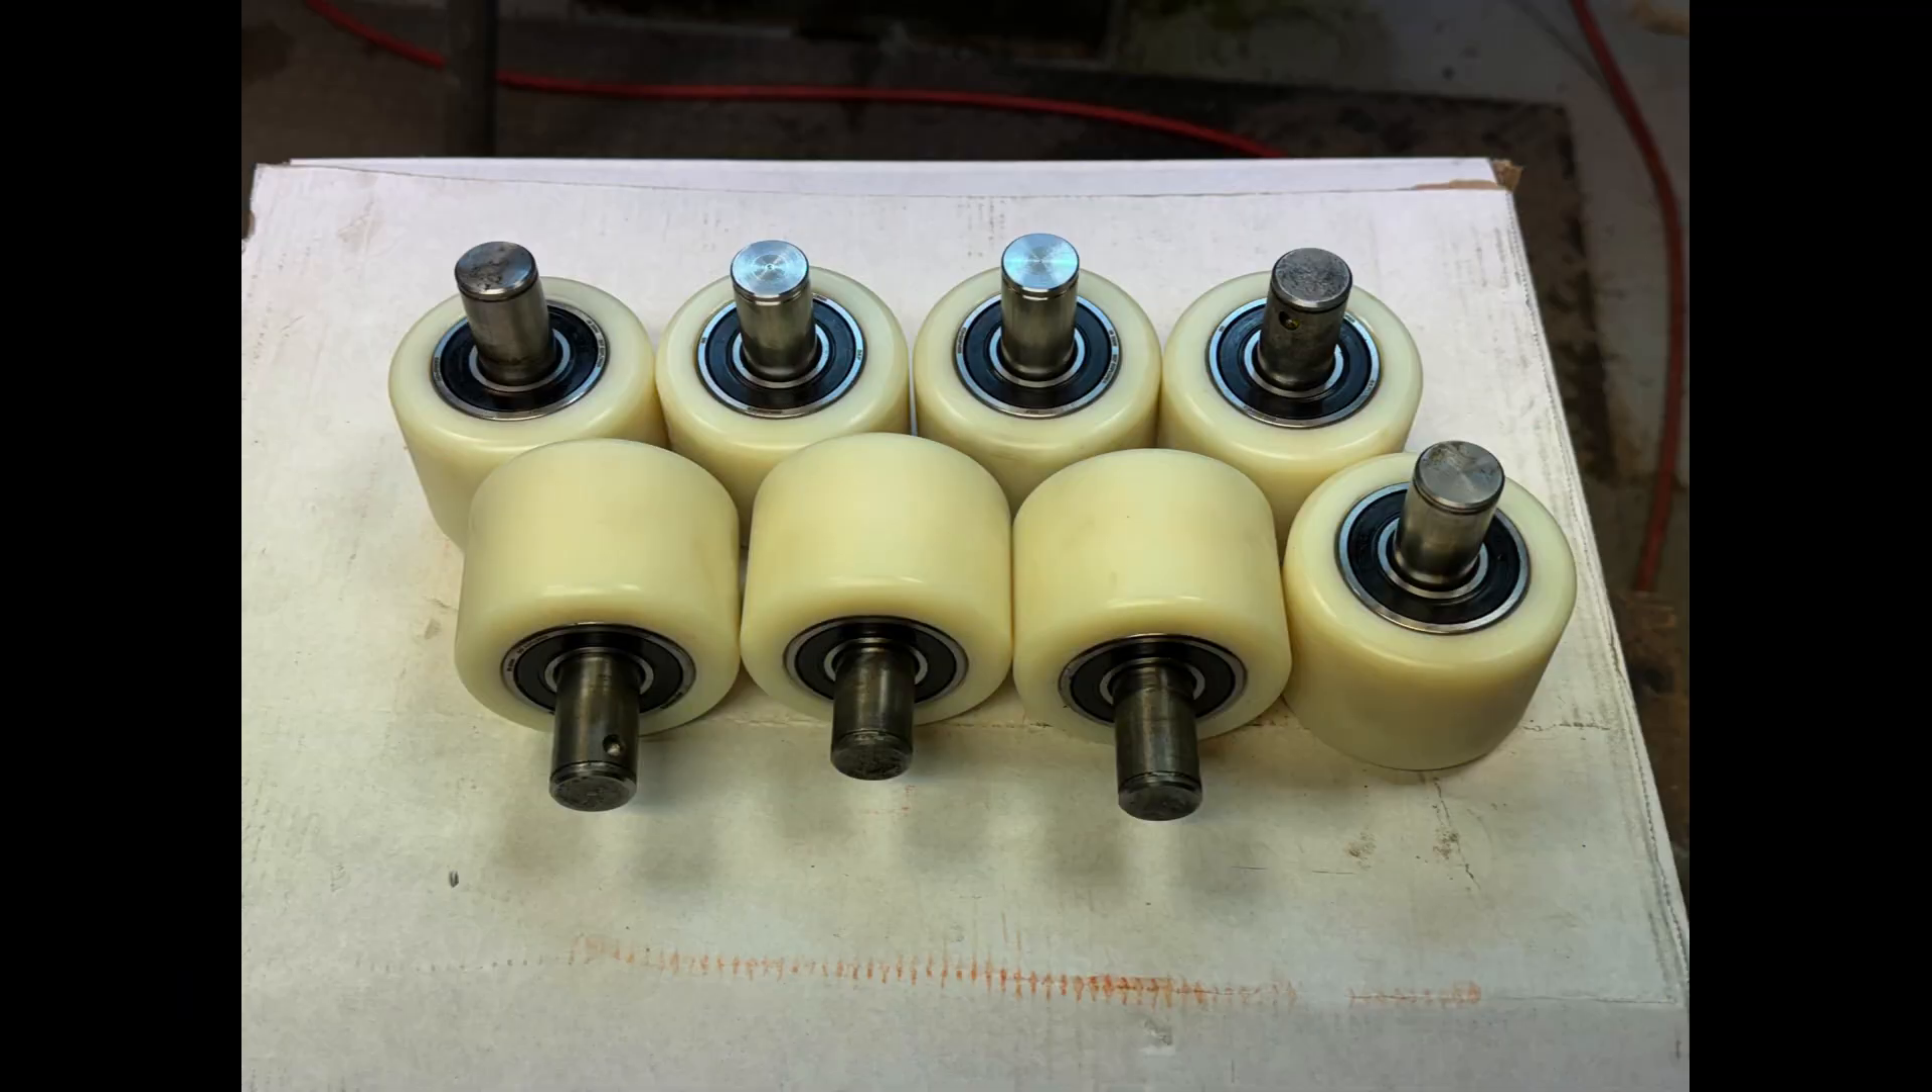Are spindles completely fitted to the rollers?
Yes.